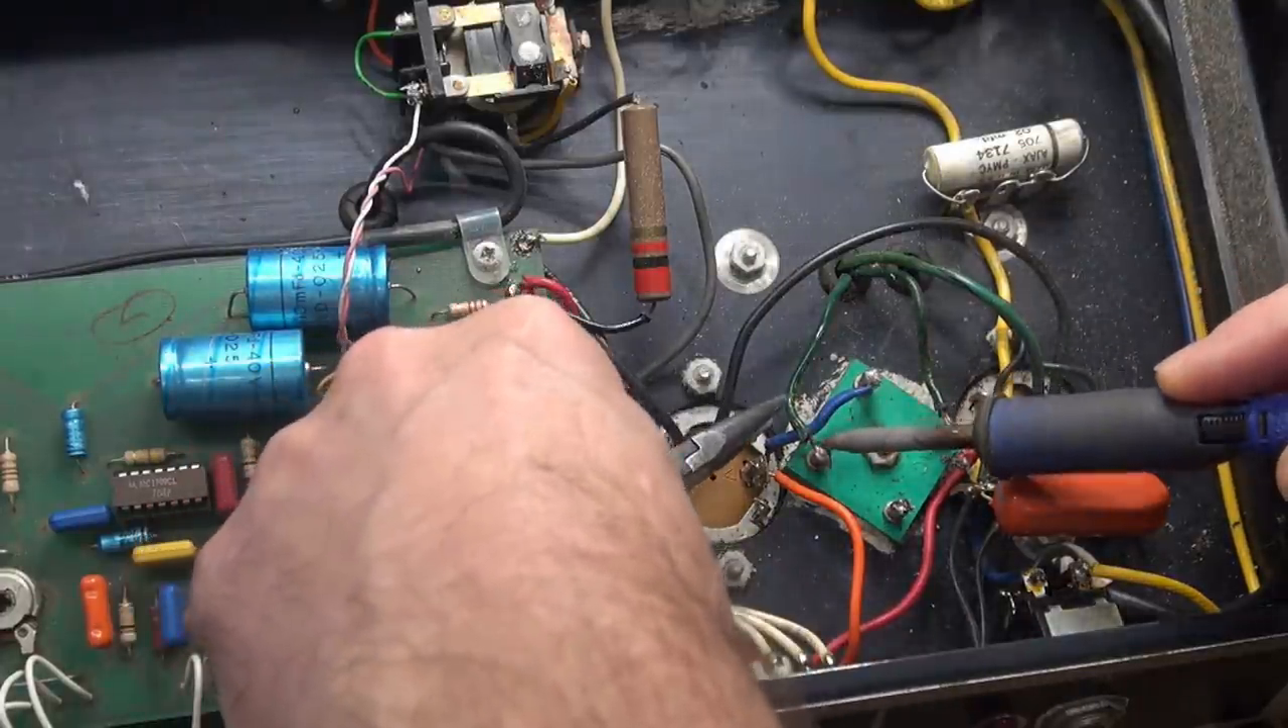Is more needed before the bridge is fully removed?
Yes.